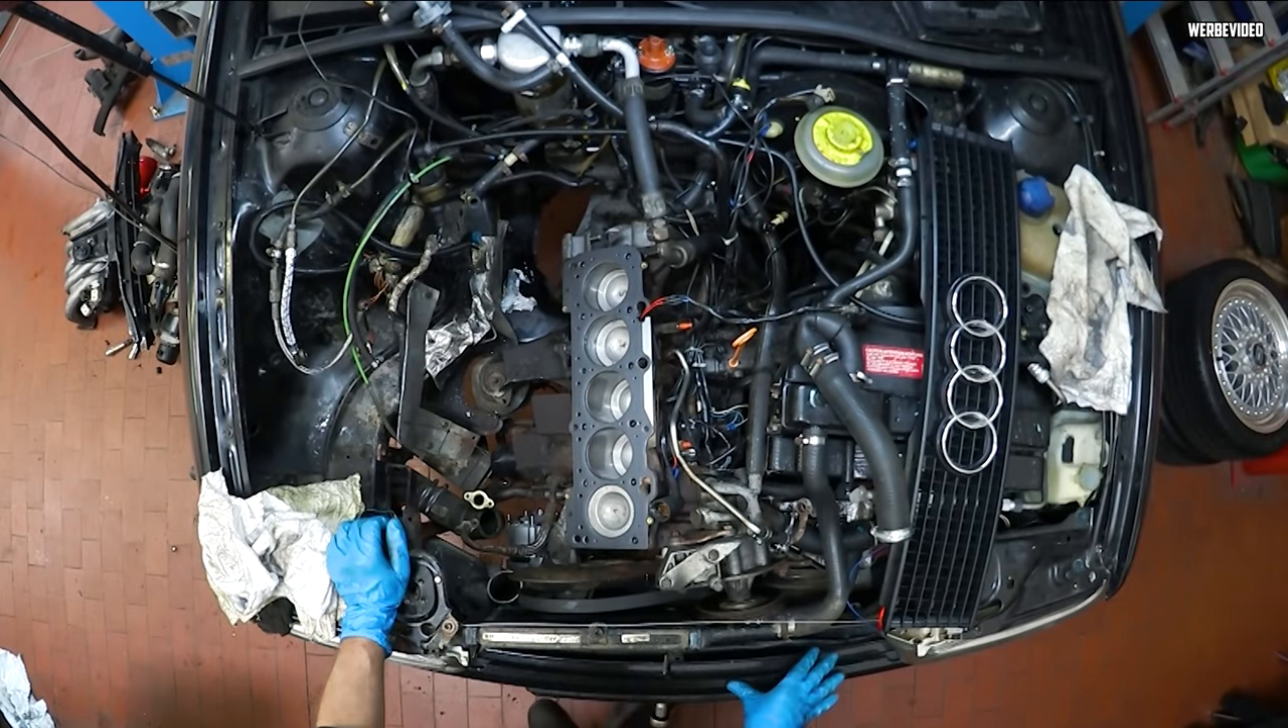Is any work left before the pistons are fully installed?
No.